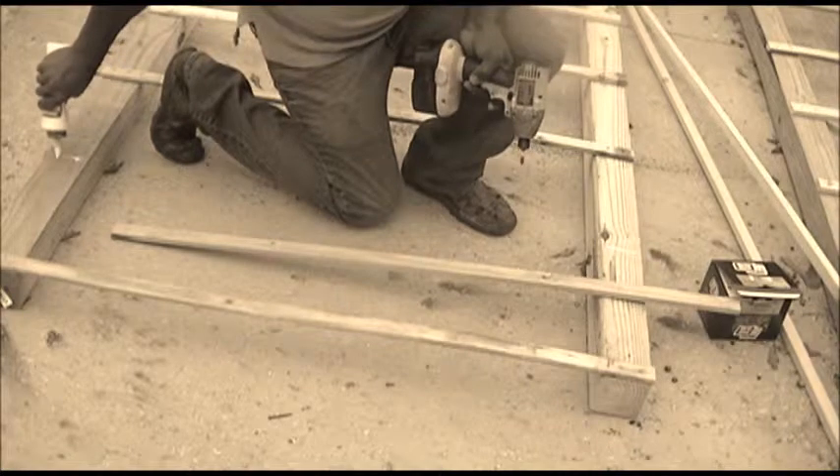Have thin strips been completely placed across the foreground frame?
No.